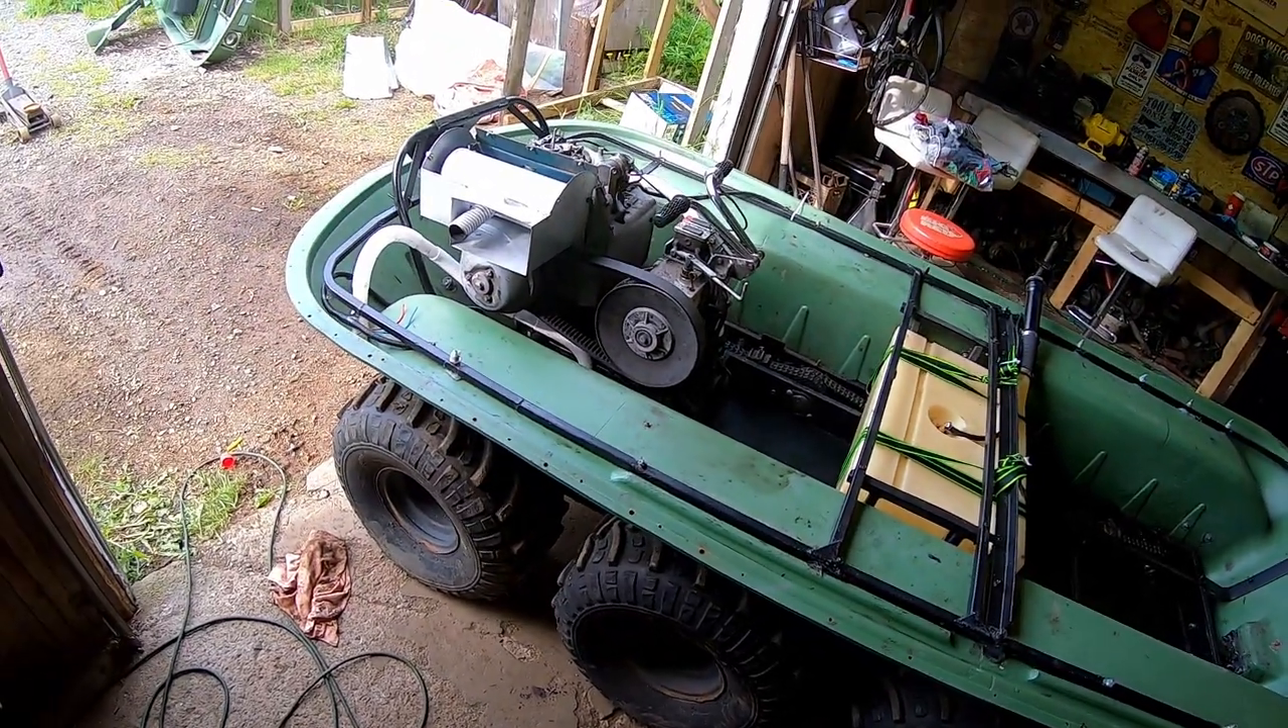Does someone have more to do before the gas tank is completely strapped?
No.